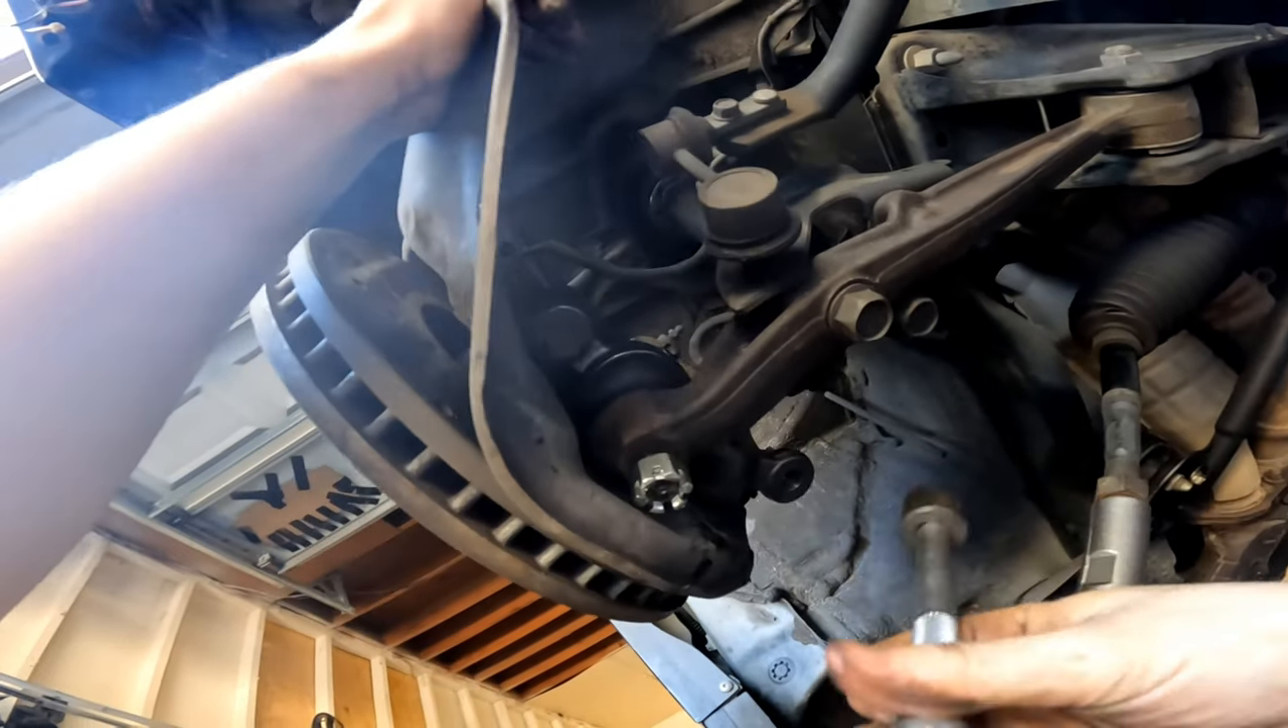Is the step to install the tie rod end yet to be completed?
Yes.